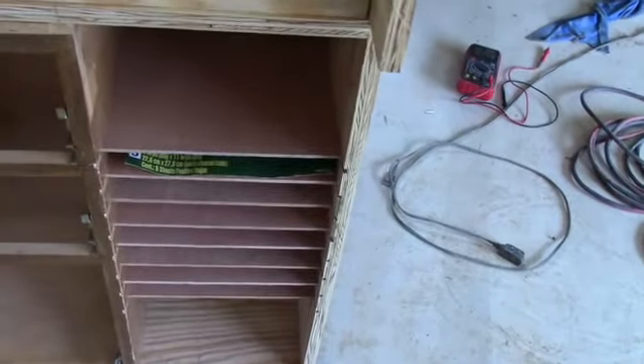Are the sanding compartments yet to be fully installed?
No.